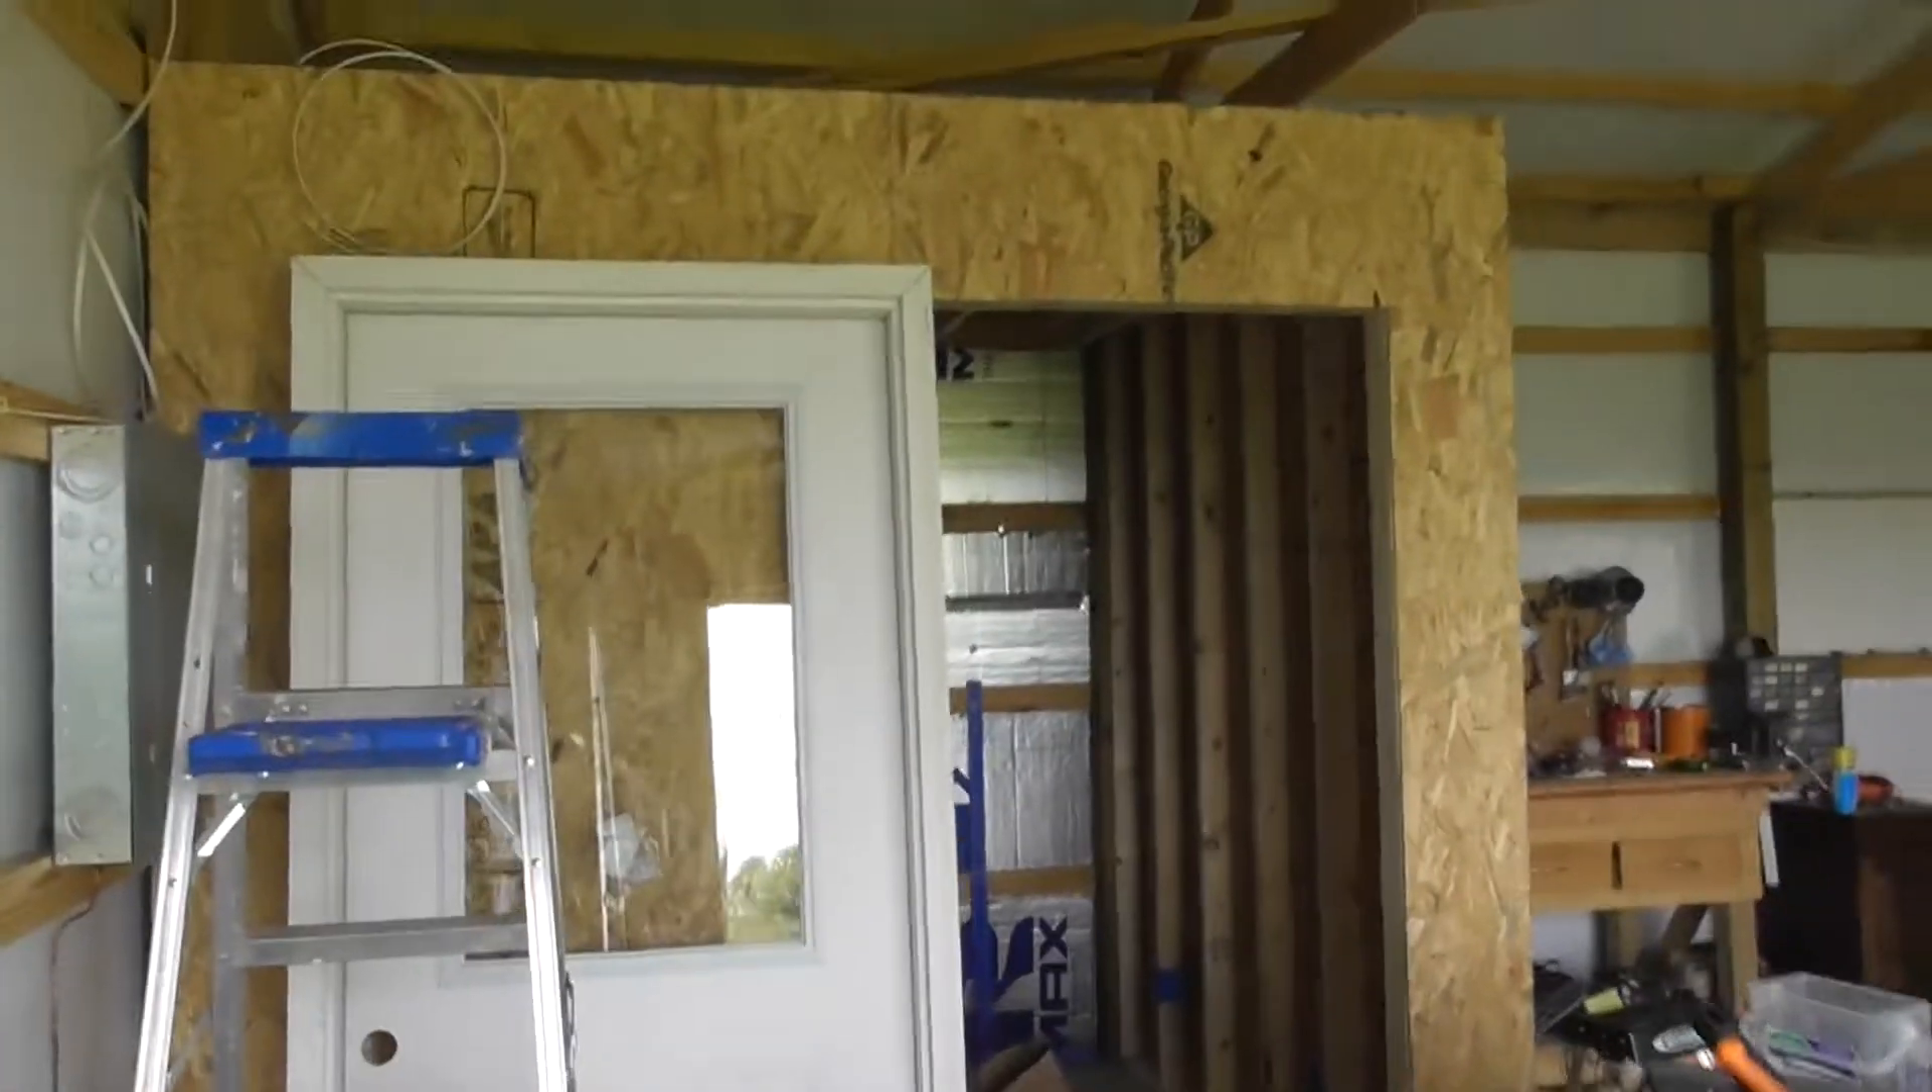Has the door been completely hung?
No.